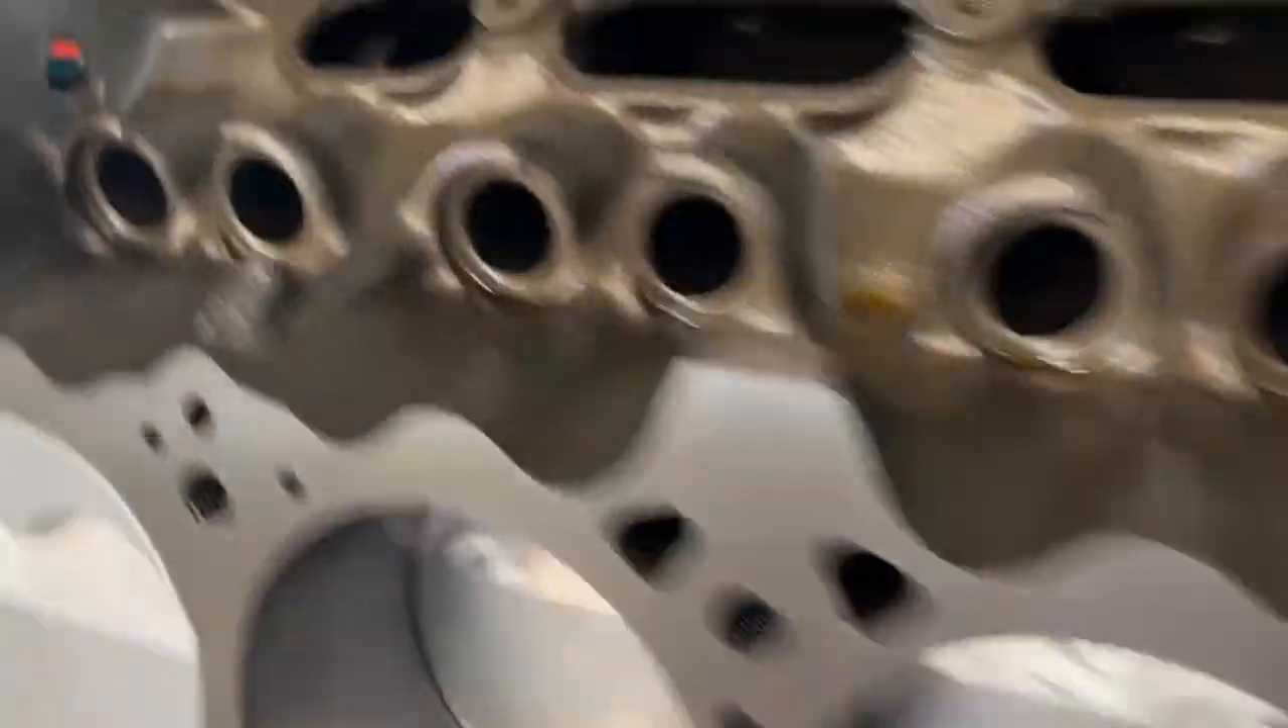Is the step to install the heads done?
No.